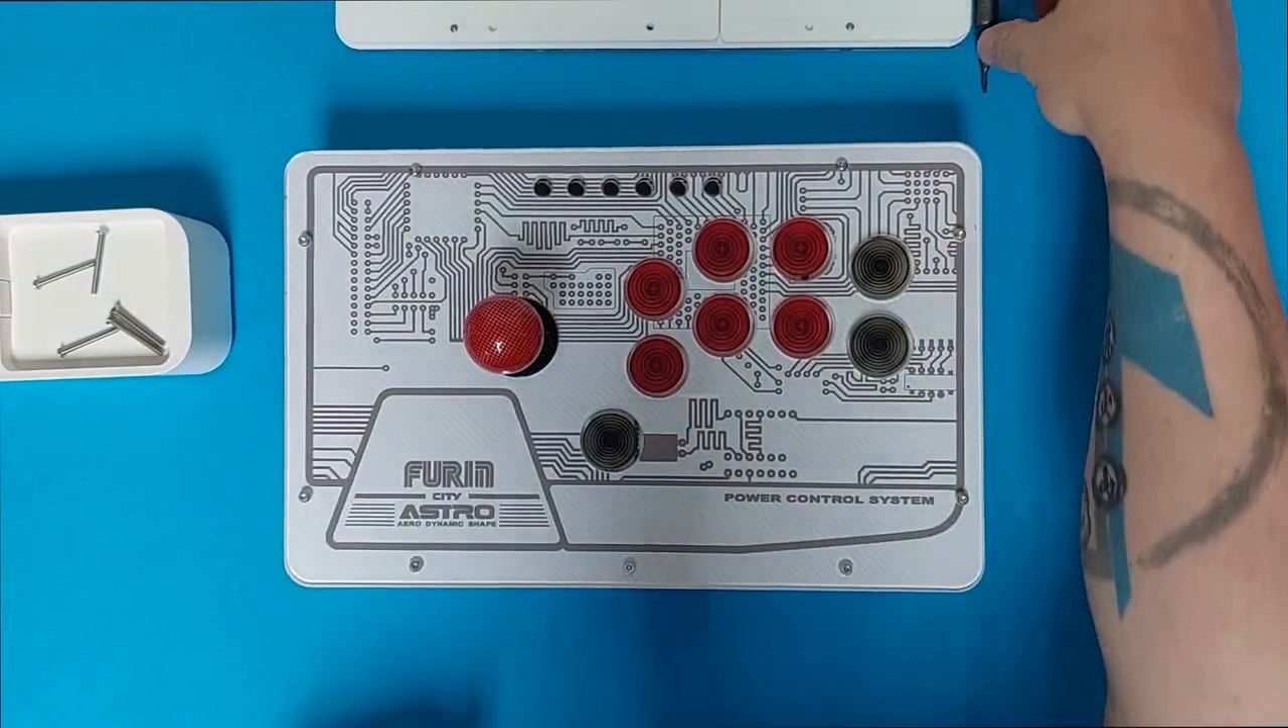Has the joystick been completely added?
Yes.